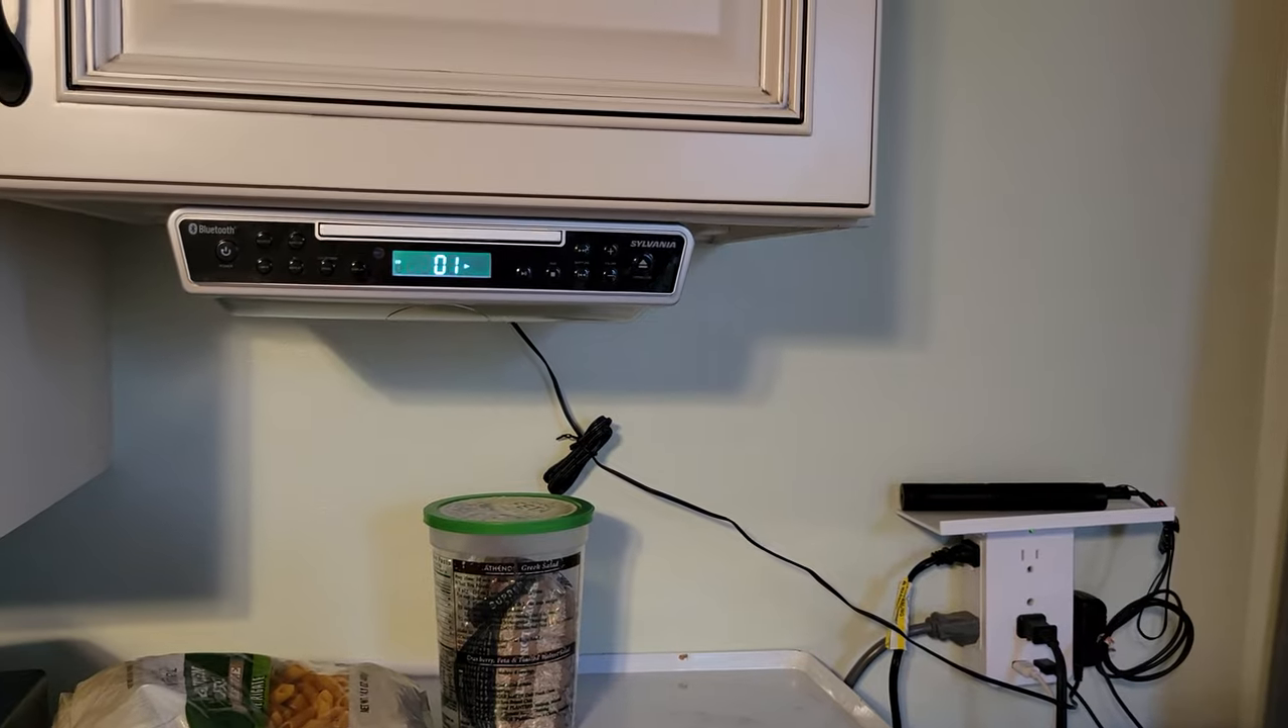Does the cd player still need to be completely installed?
No.